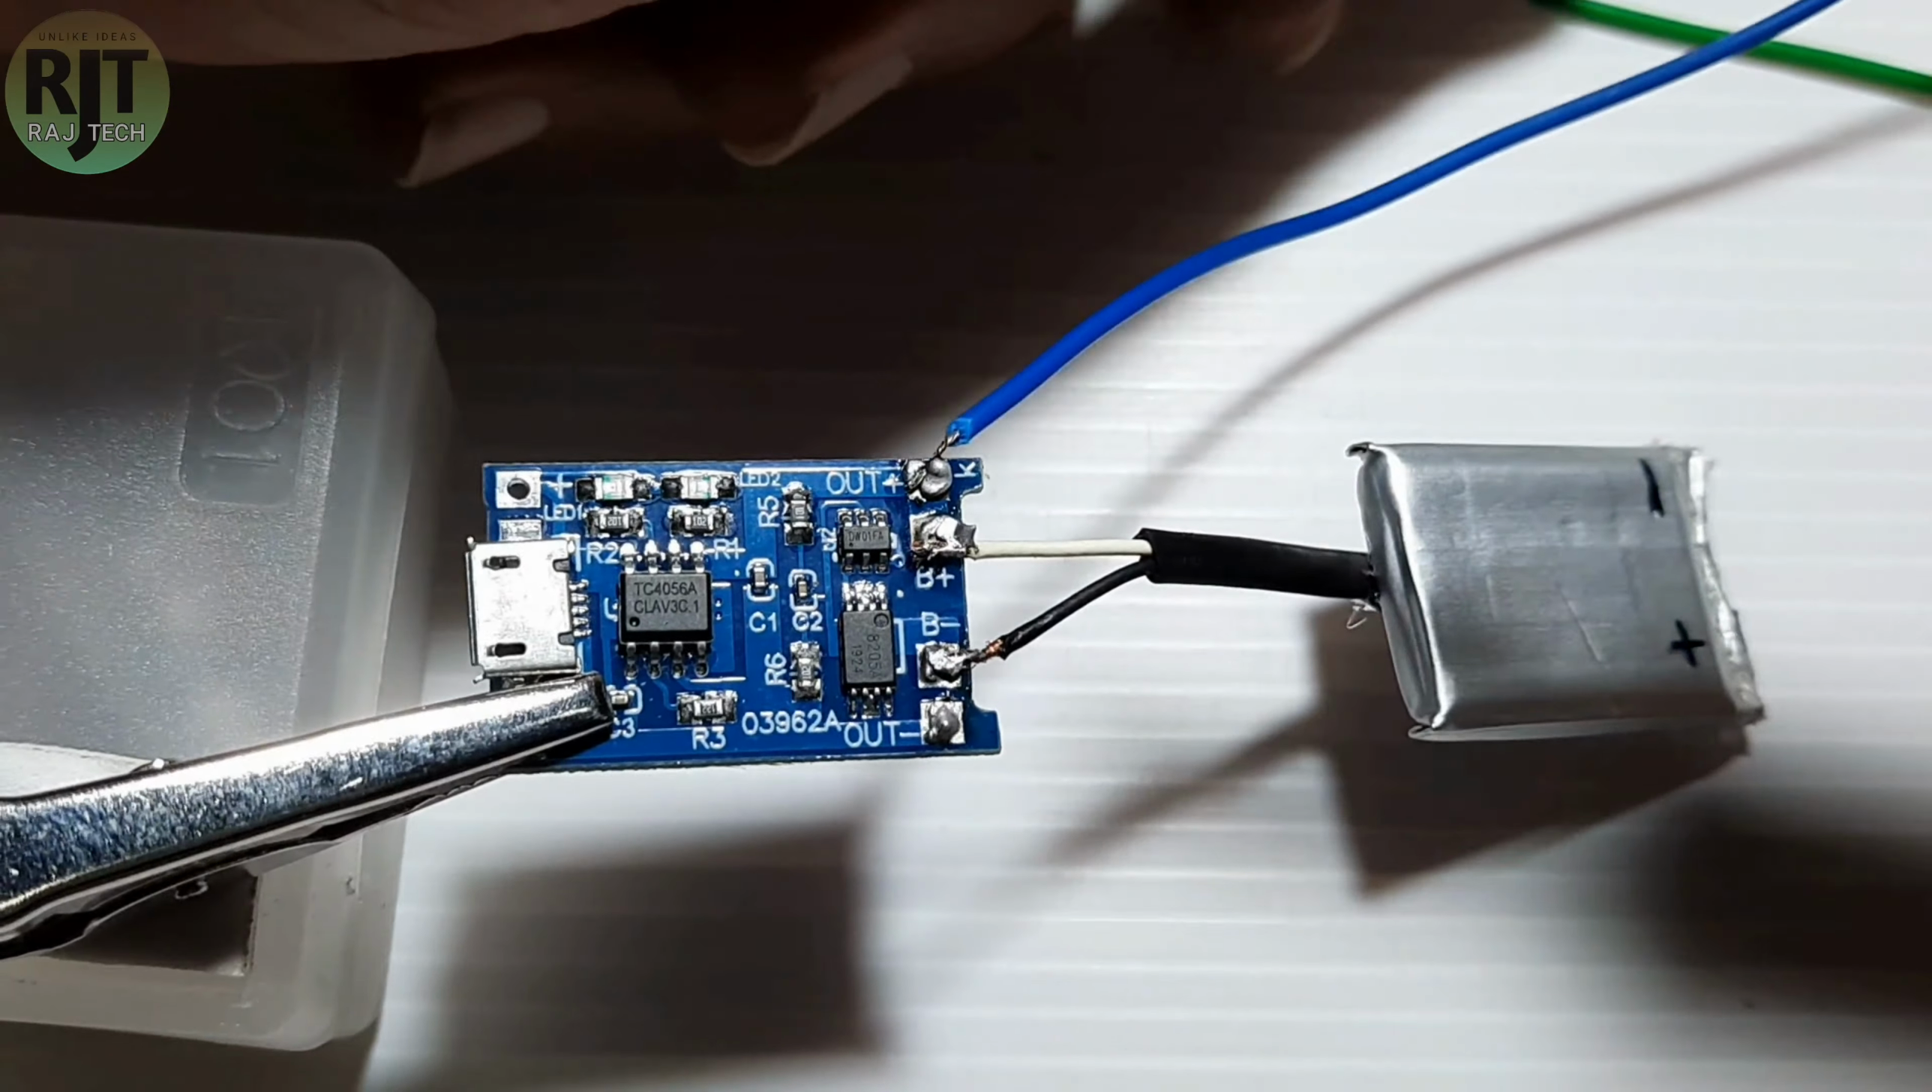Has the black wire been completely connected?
Yes.